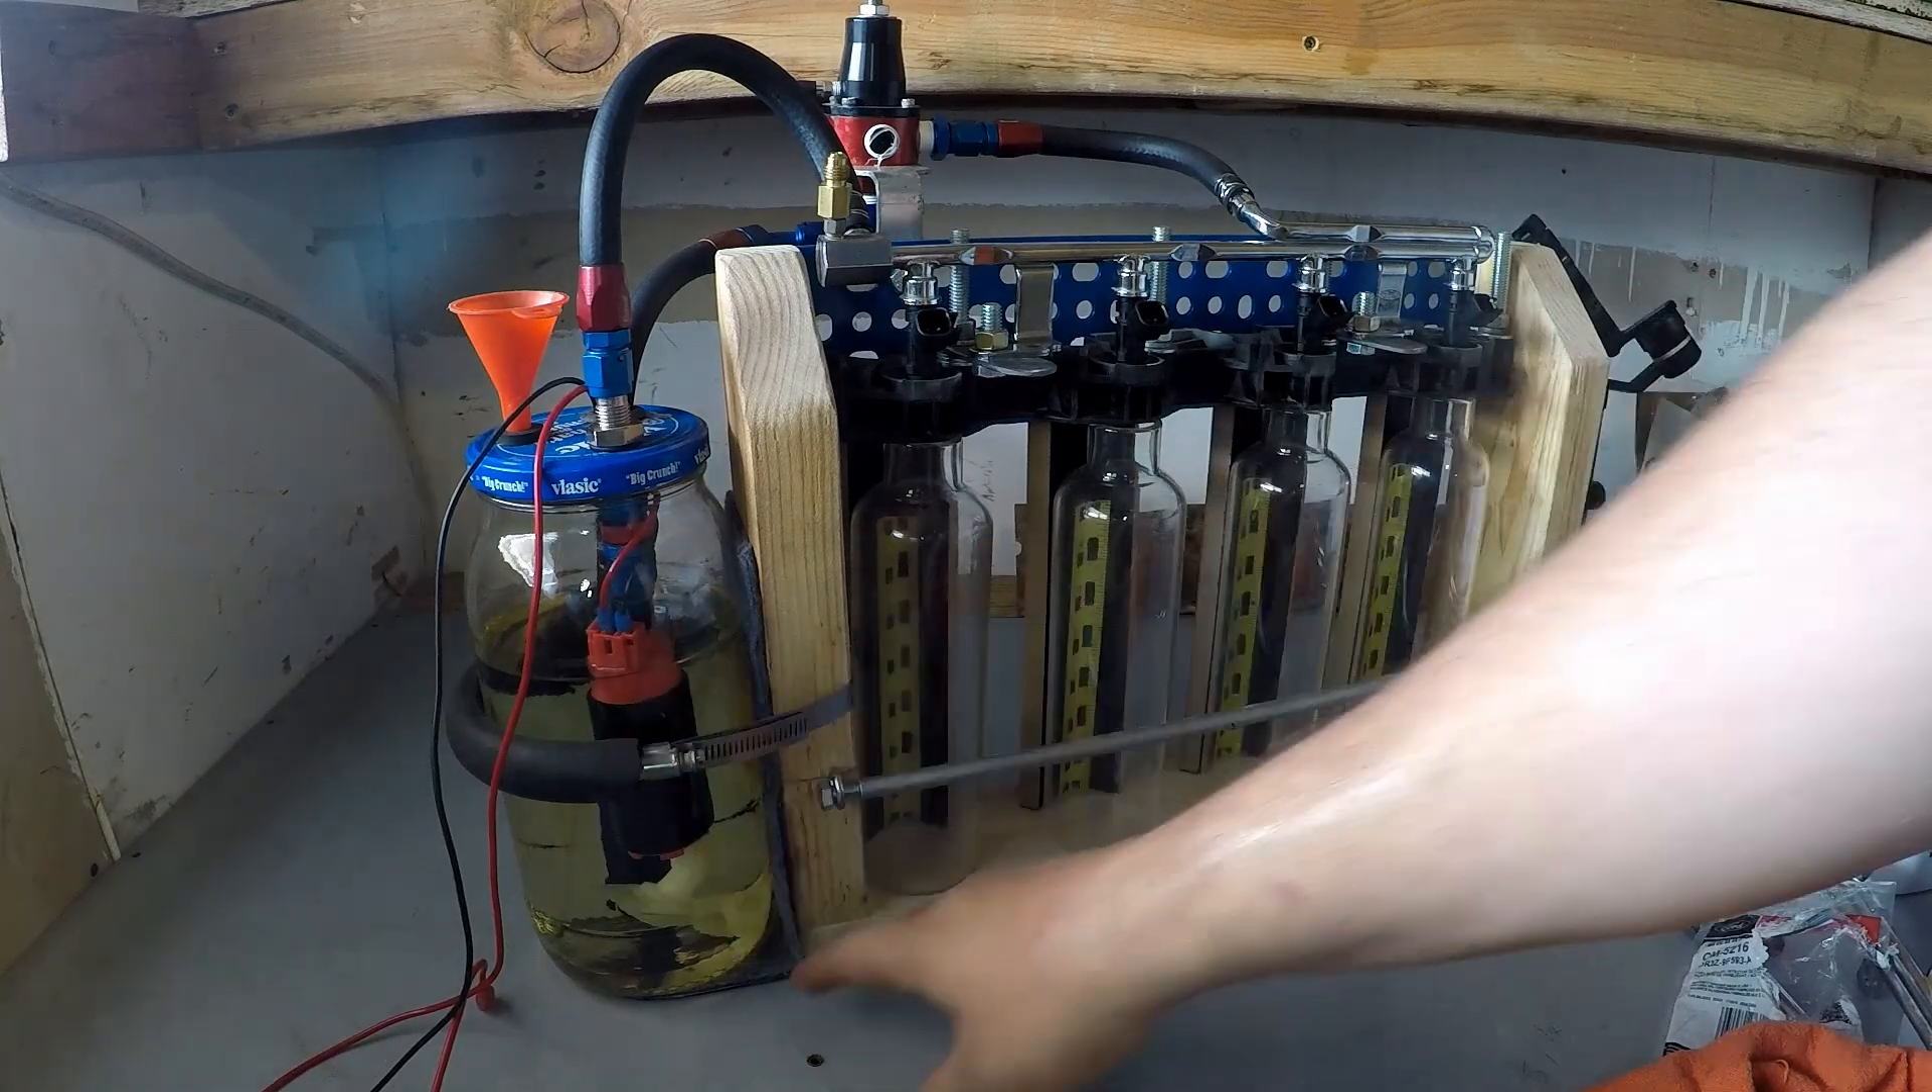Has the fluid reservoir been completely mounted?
Yes.